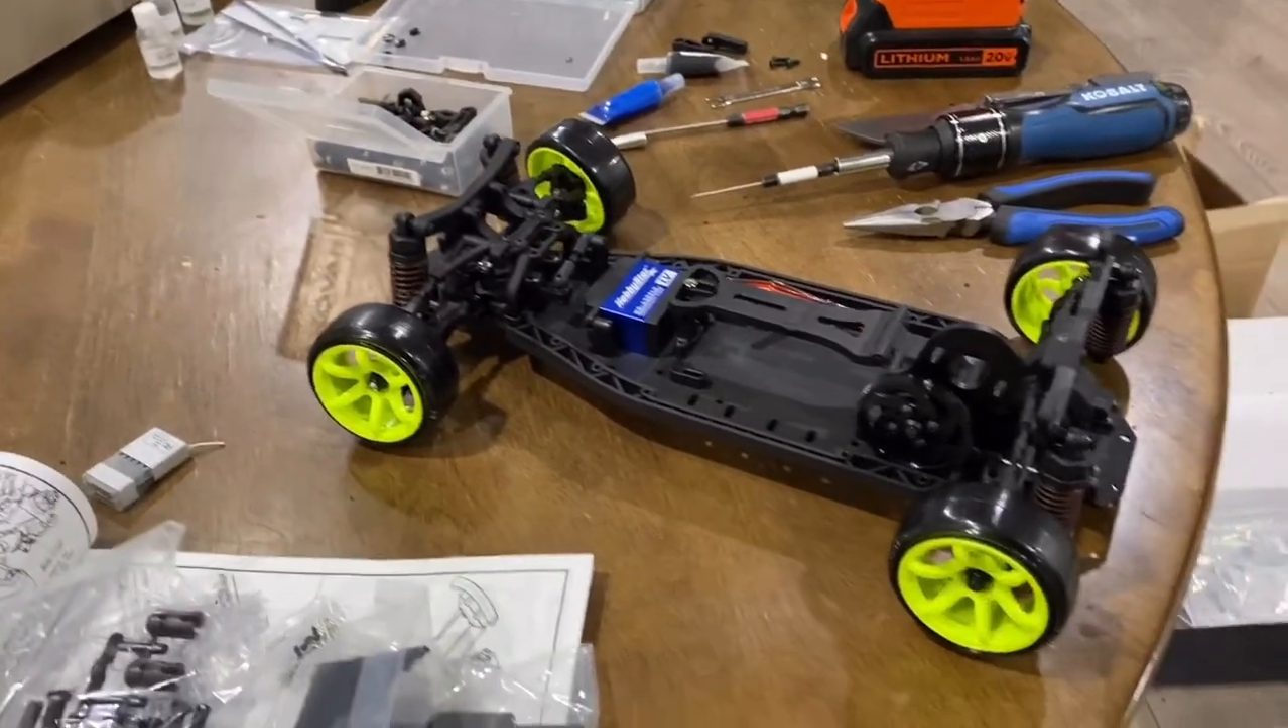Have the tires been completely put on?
Yes.